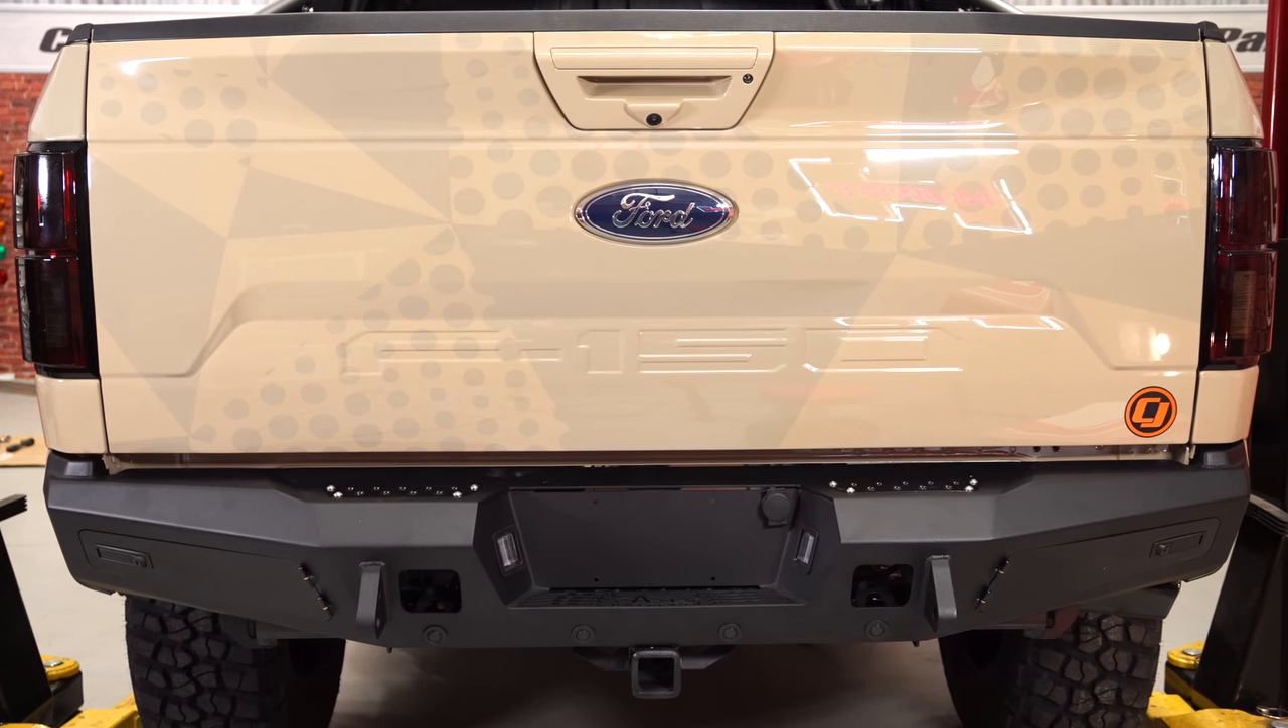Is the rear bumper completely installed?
Yes.